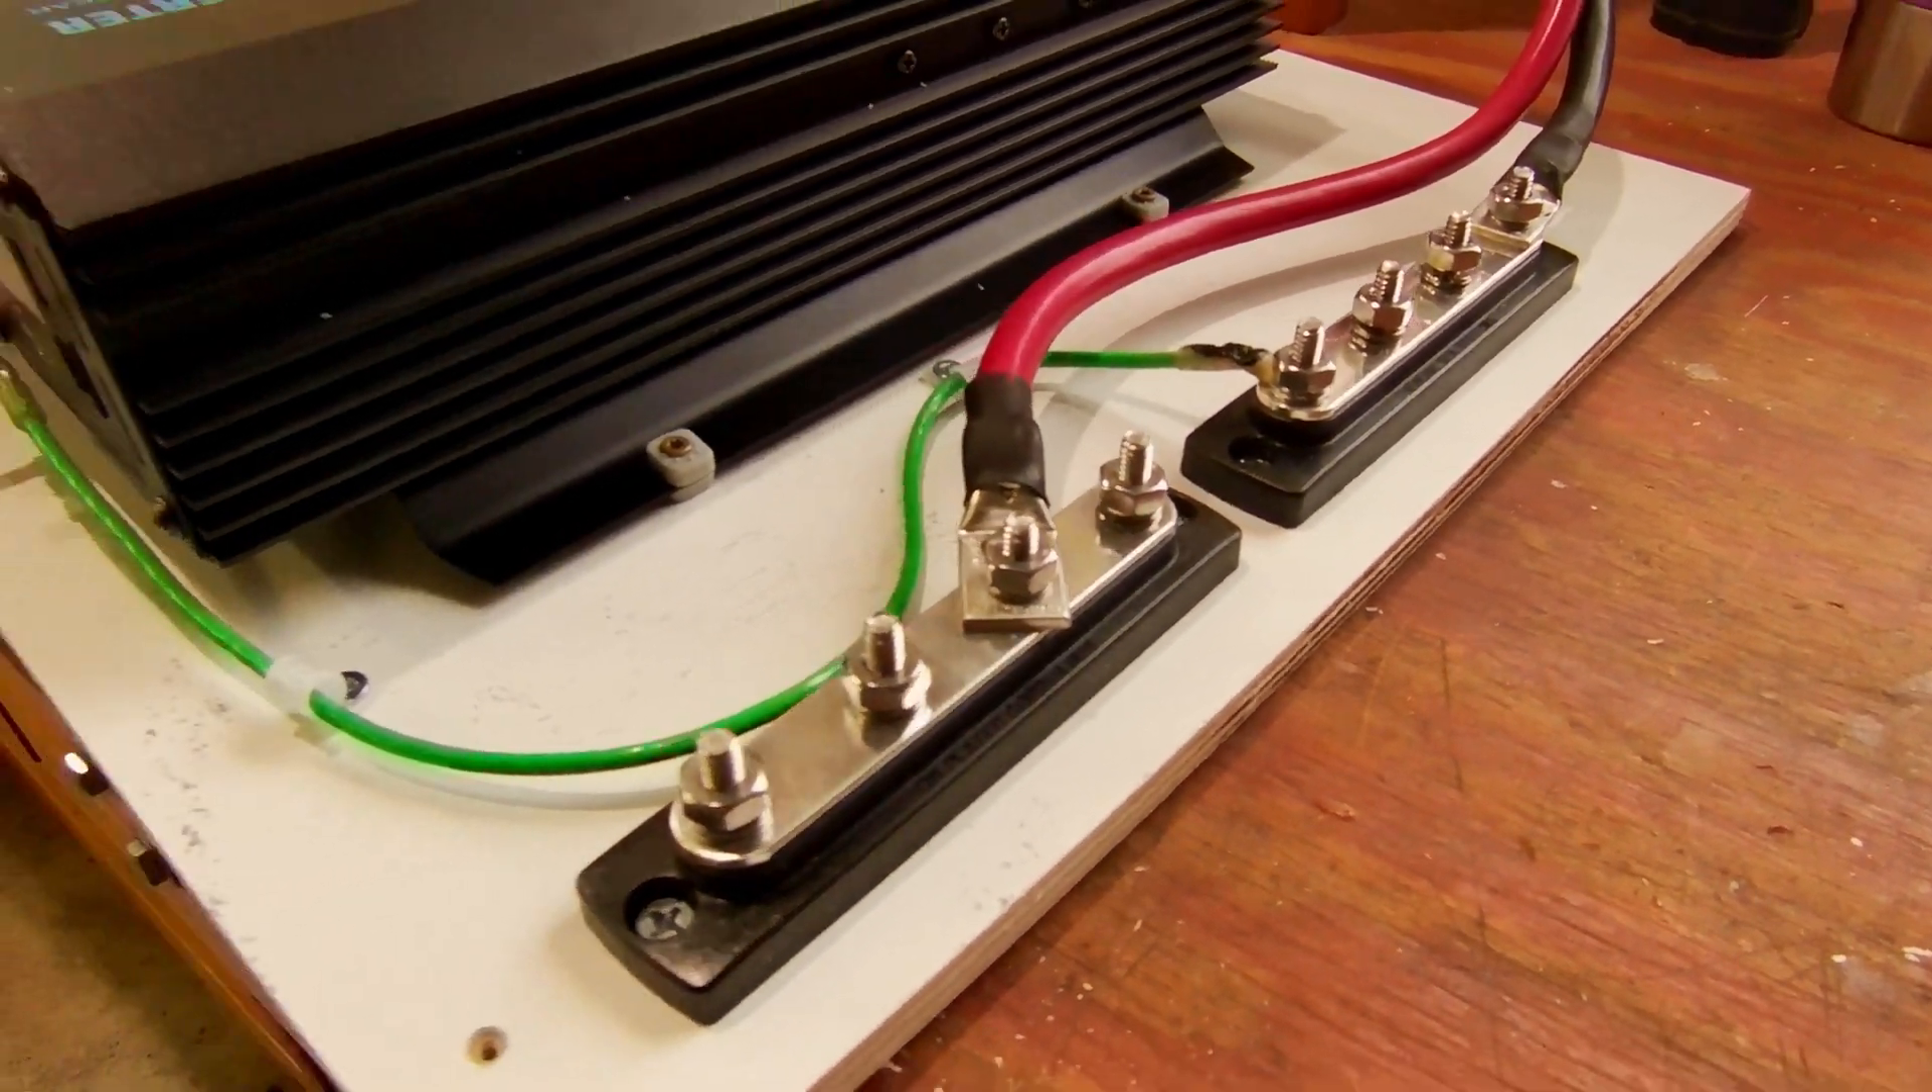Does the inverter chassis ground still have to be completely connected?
No.